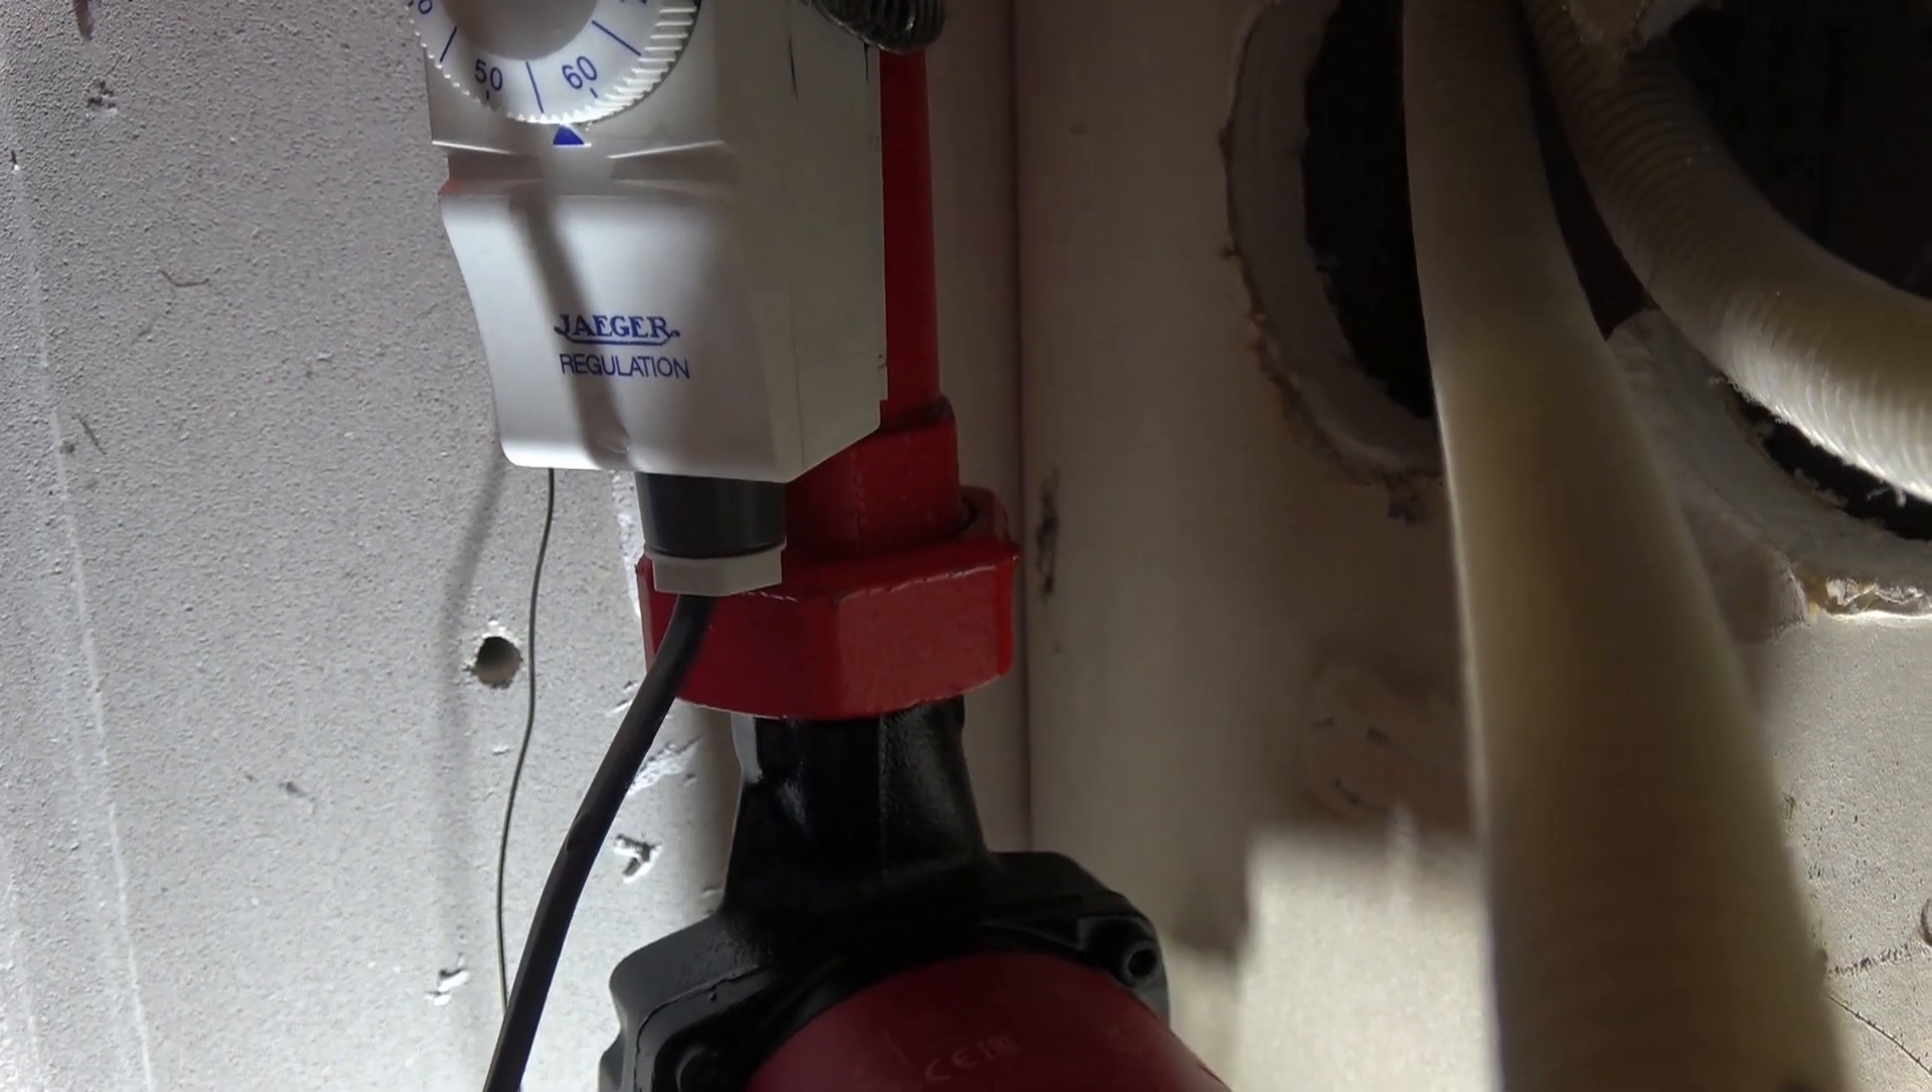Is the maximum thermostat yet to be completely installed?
No.